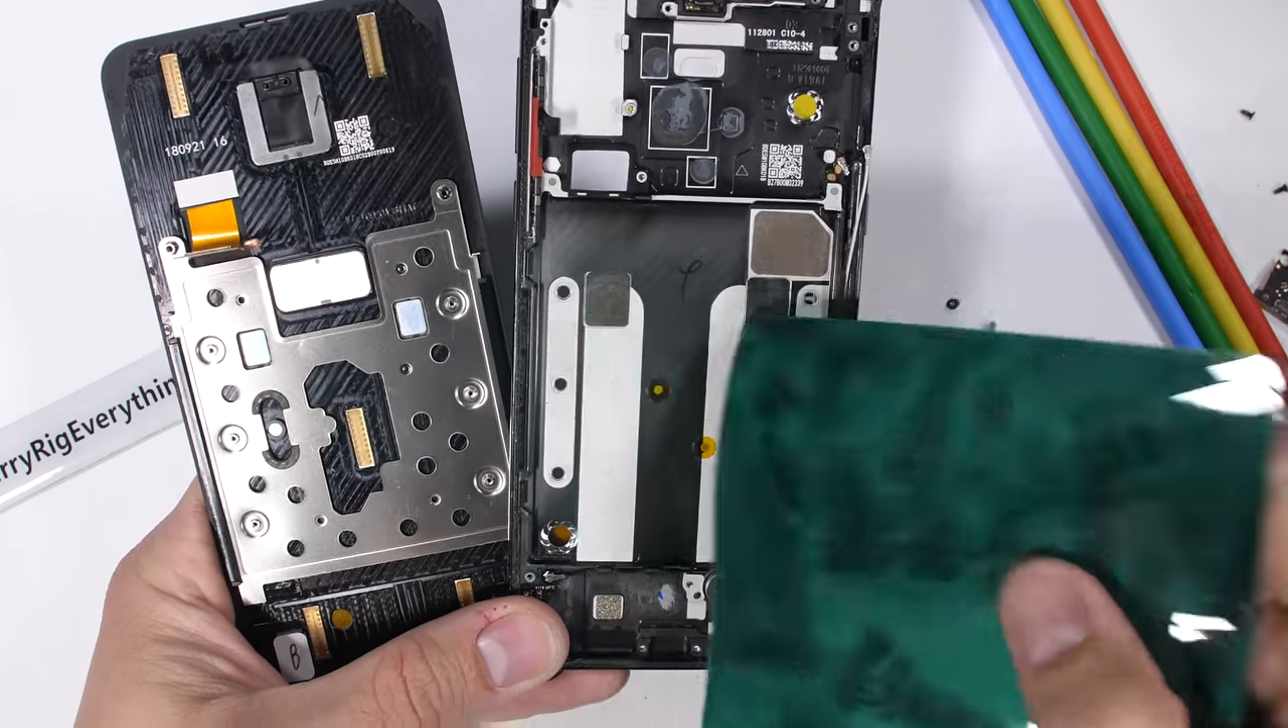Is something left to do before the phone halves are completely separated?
No.